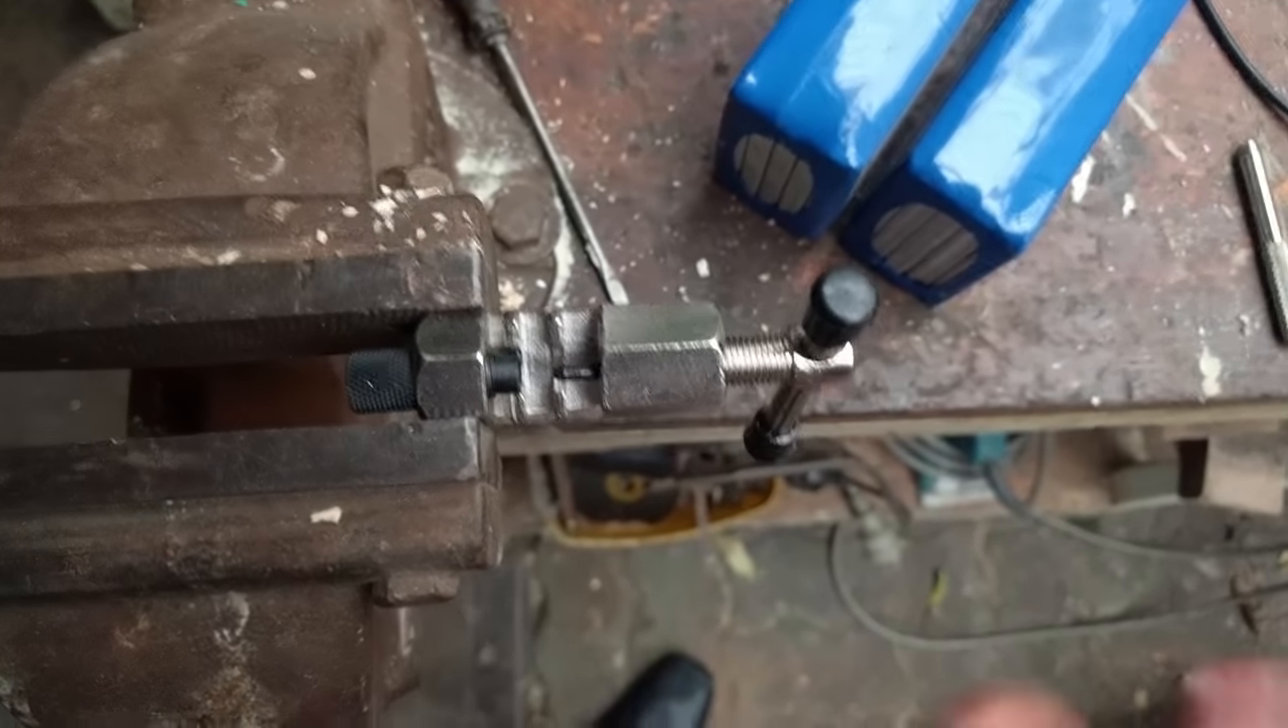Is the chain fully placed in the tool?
No.